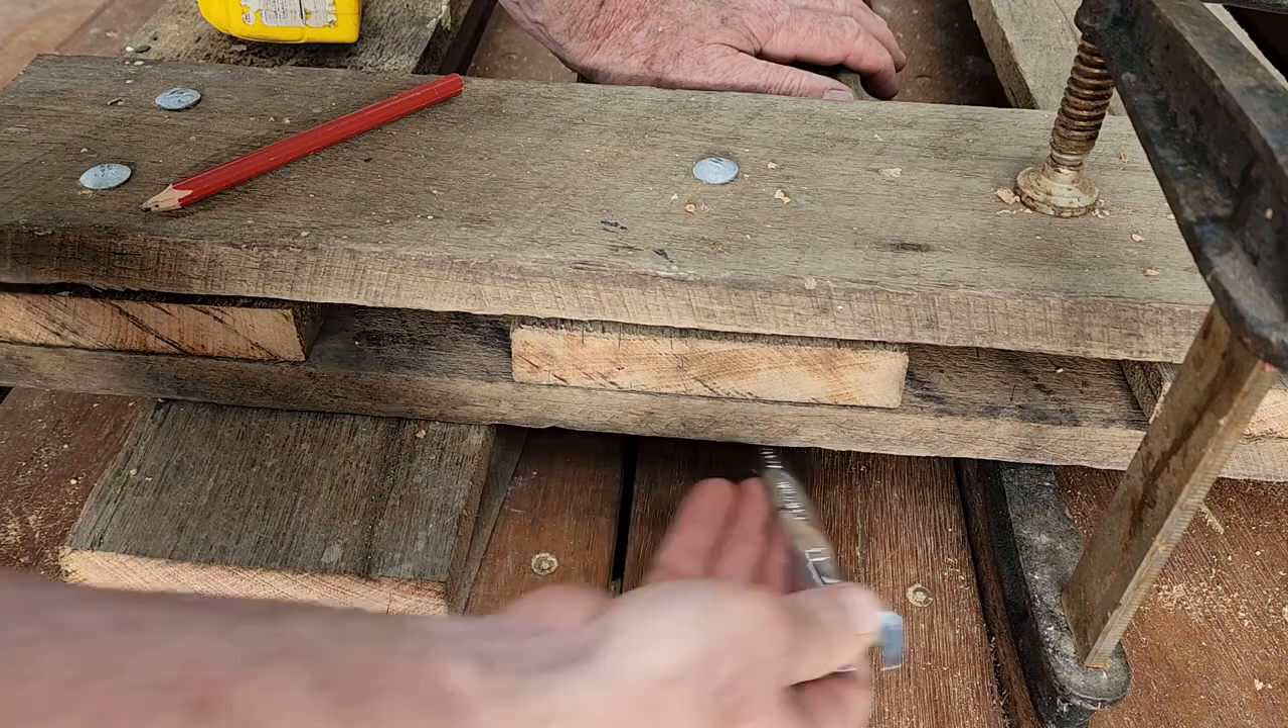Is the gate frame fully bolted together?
No.